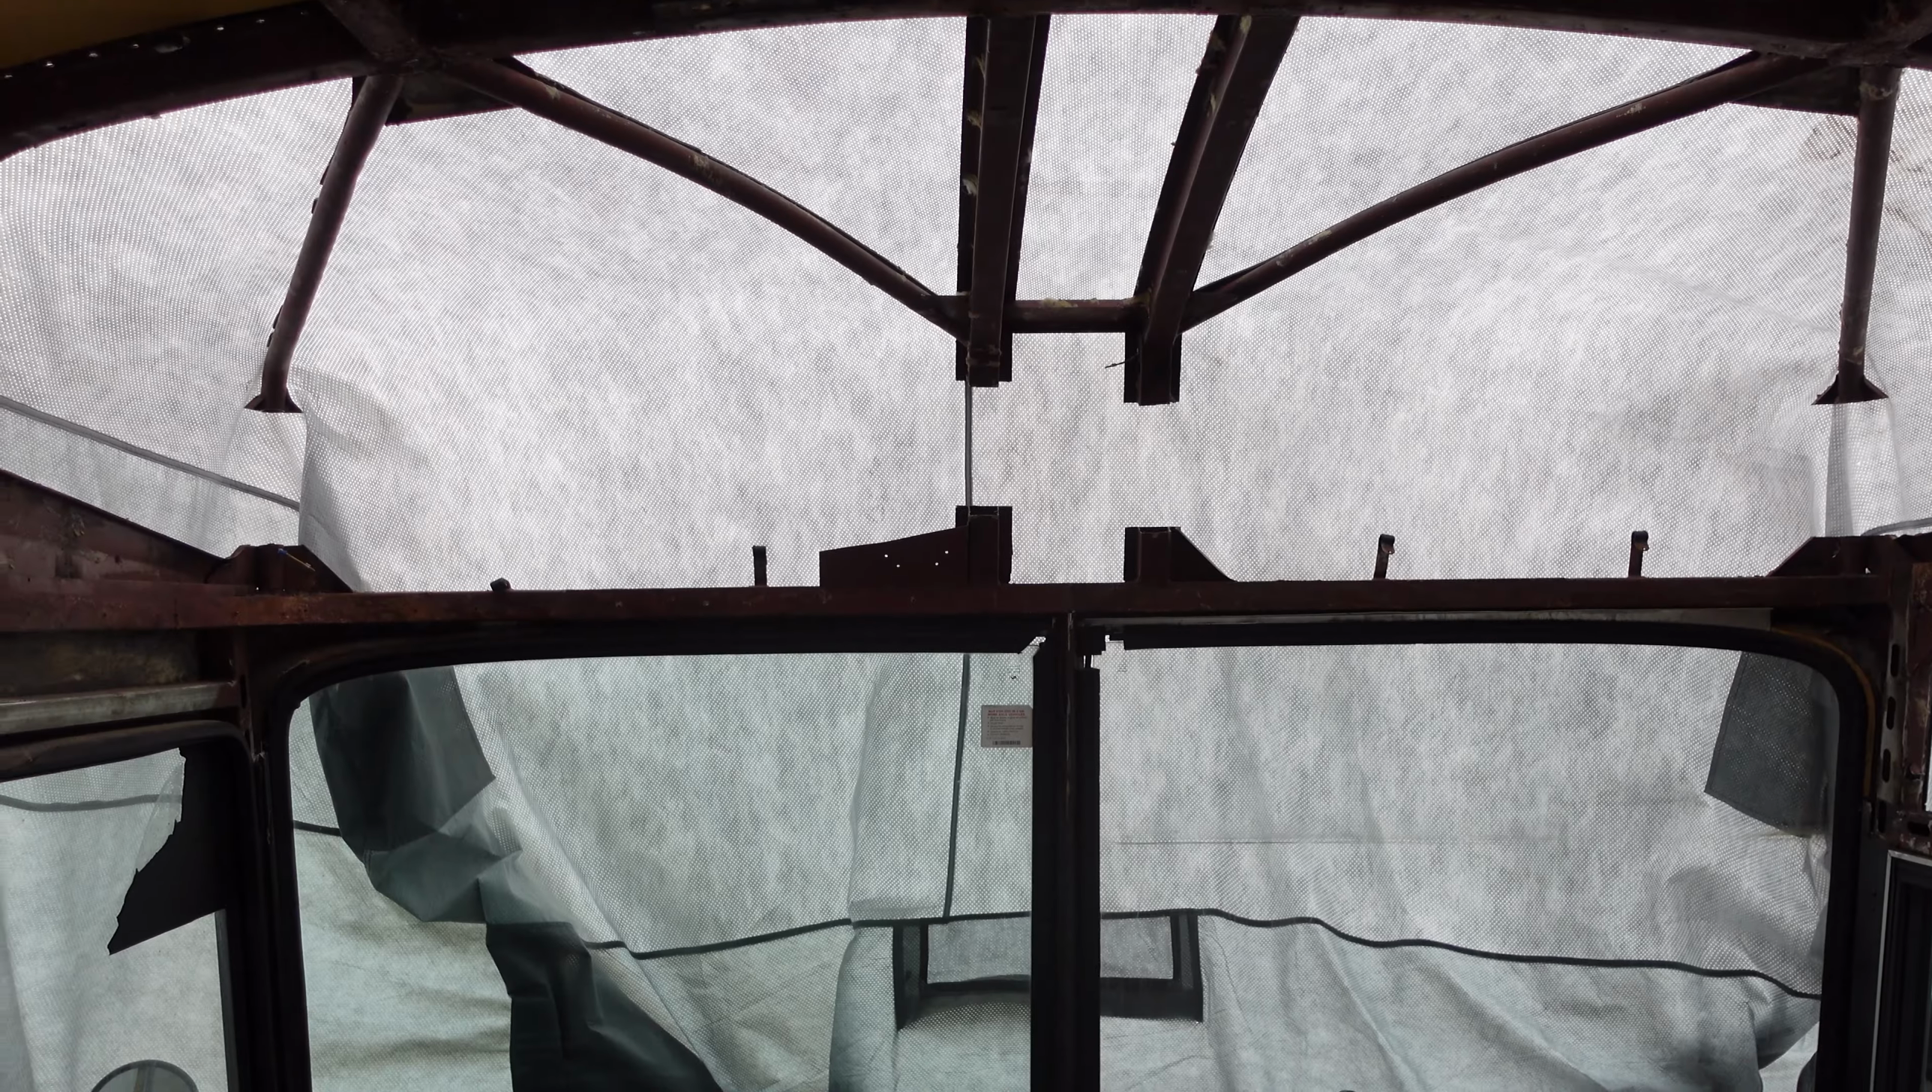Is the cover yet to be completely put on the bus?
No.